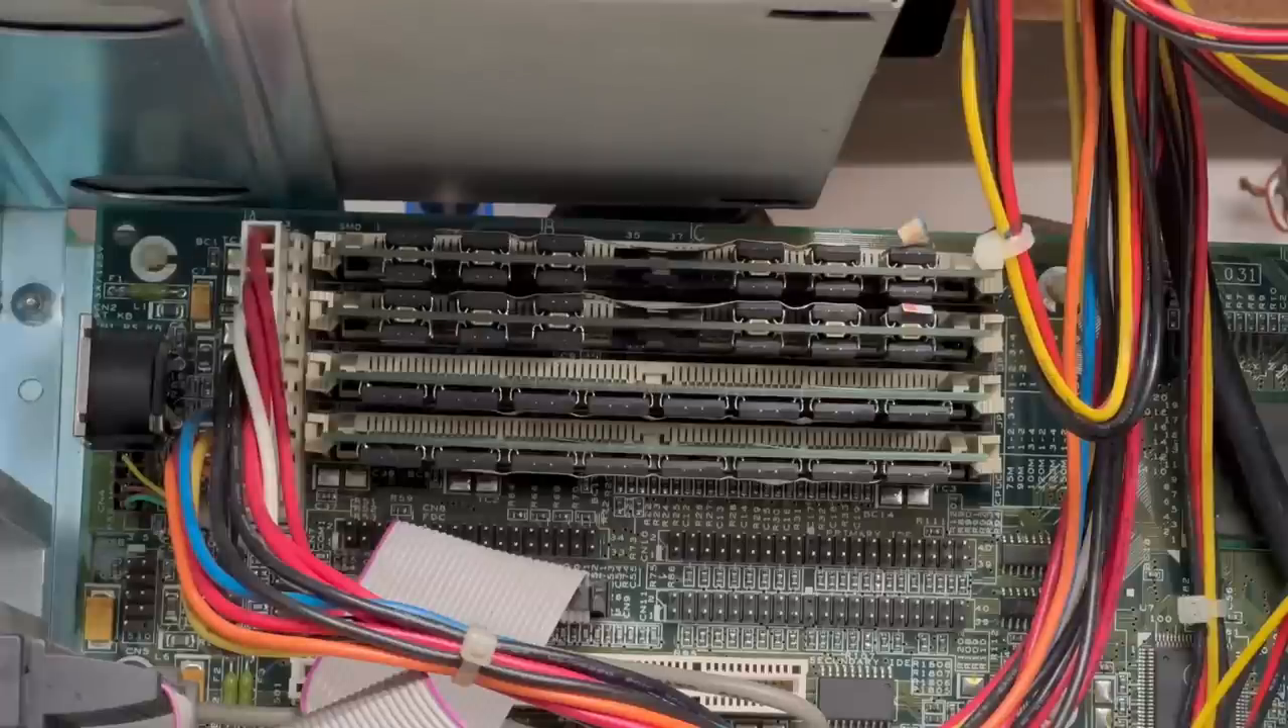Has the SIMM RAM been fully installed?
Yes.